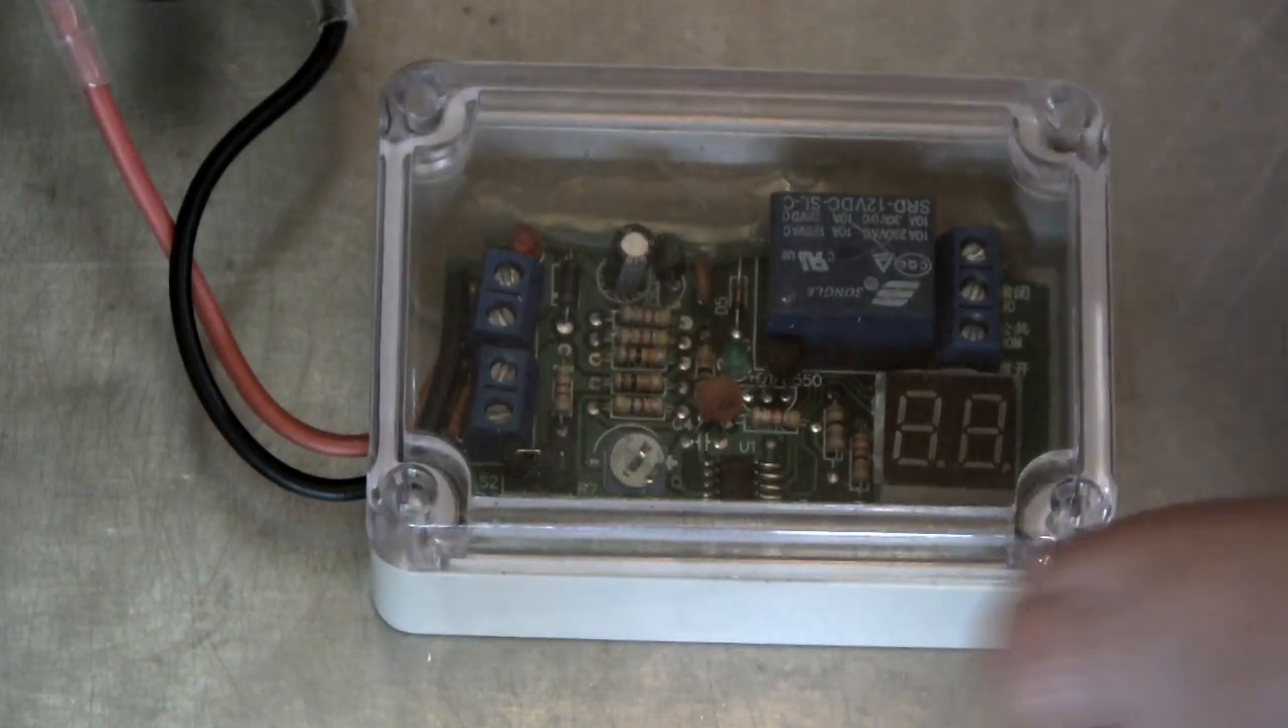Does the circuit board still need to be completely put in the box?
No.